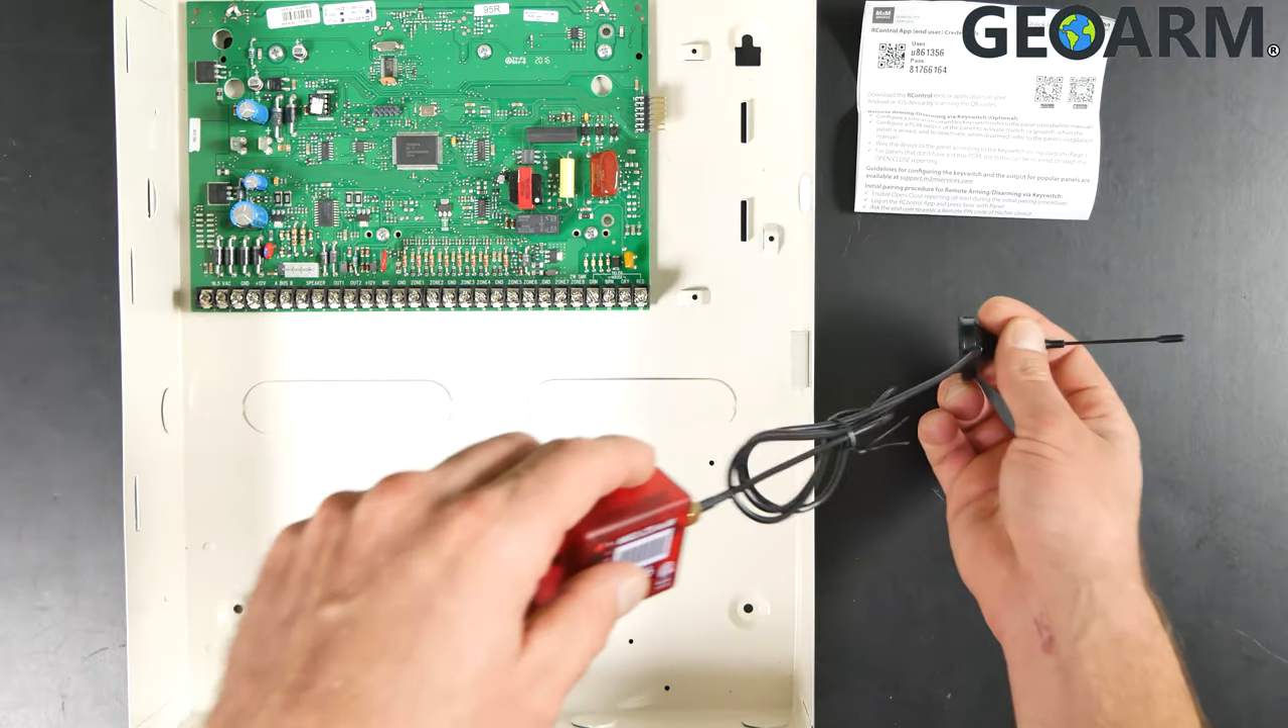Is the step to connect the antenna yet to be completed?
No.